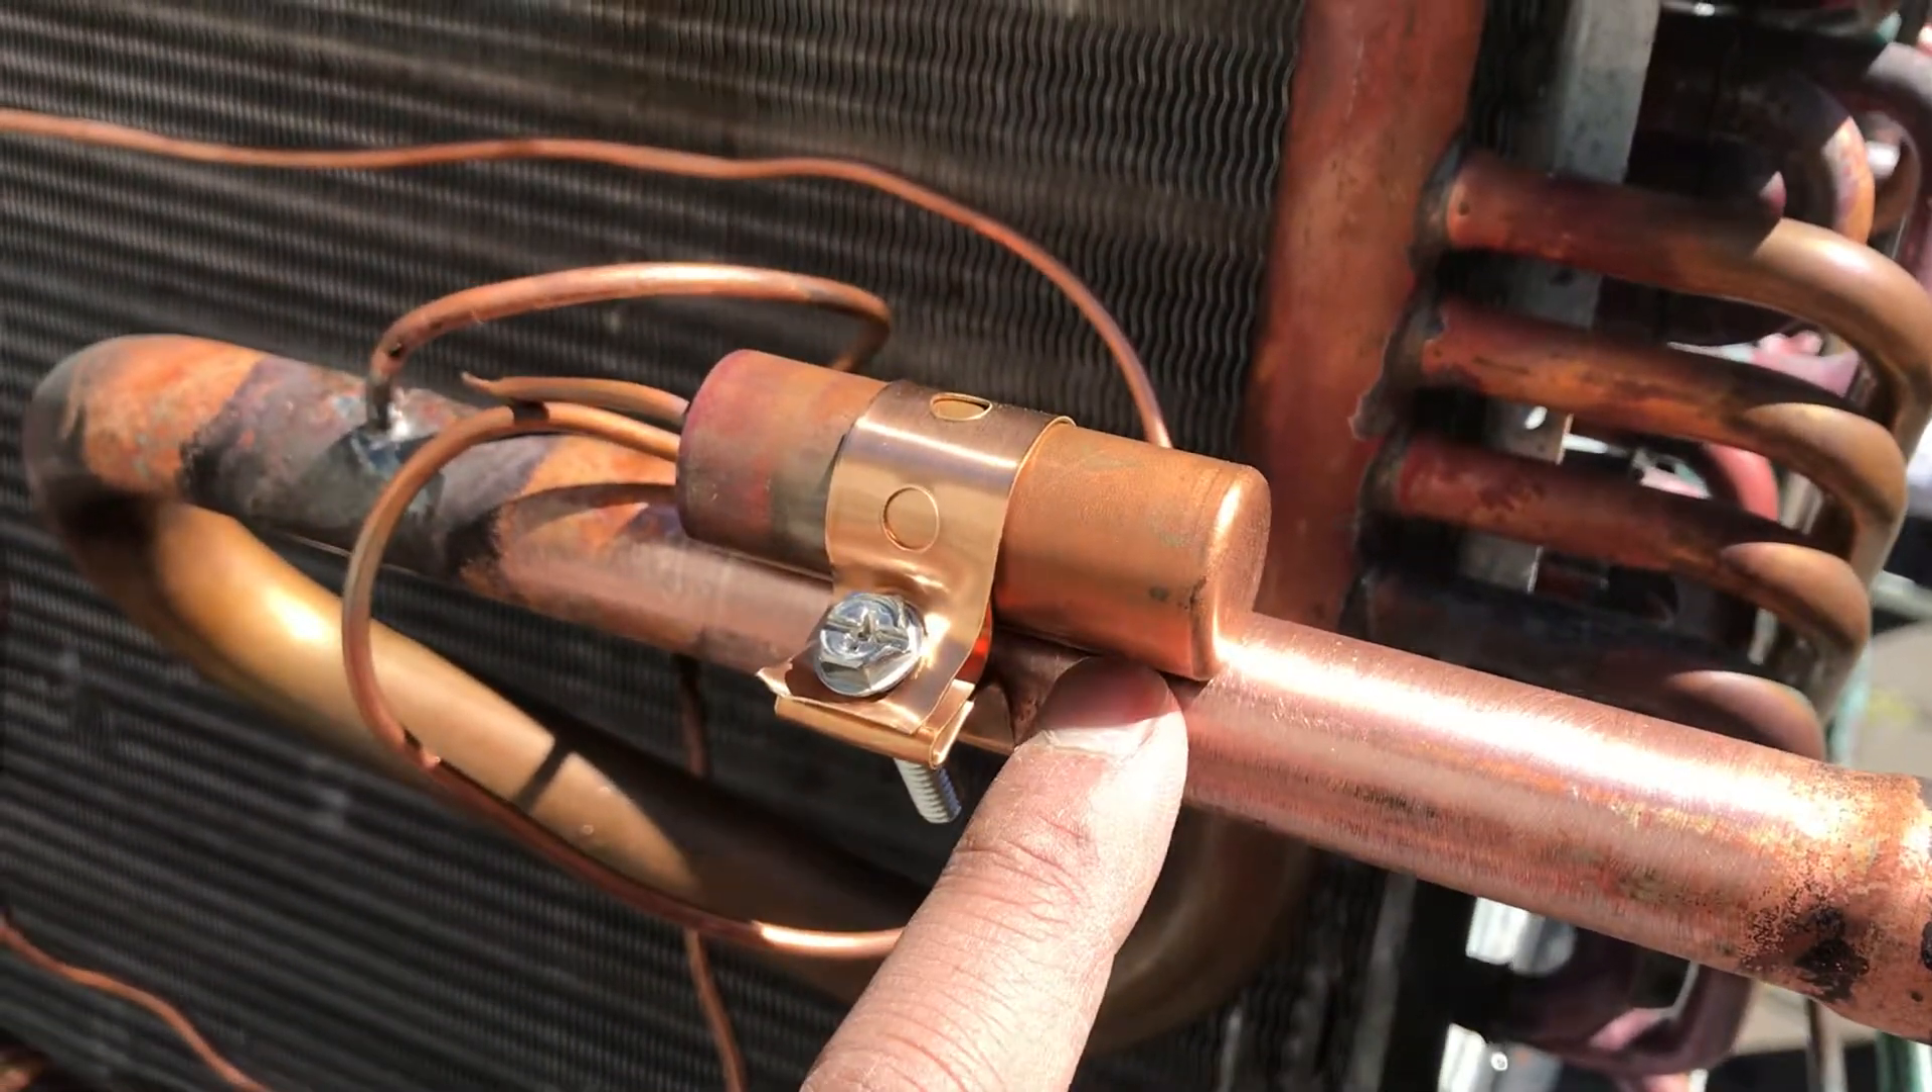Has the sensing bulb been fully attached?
Yes.